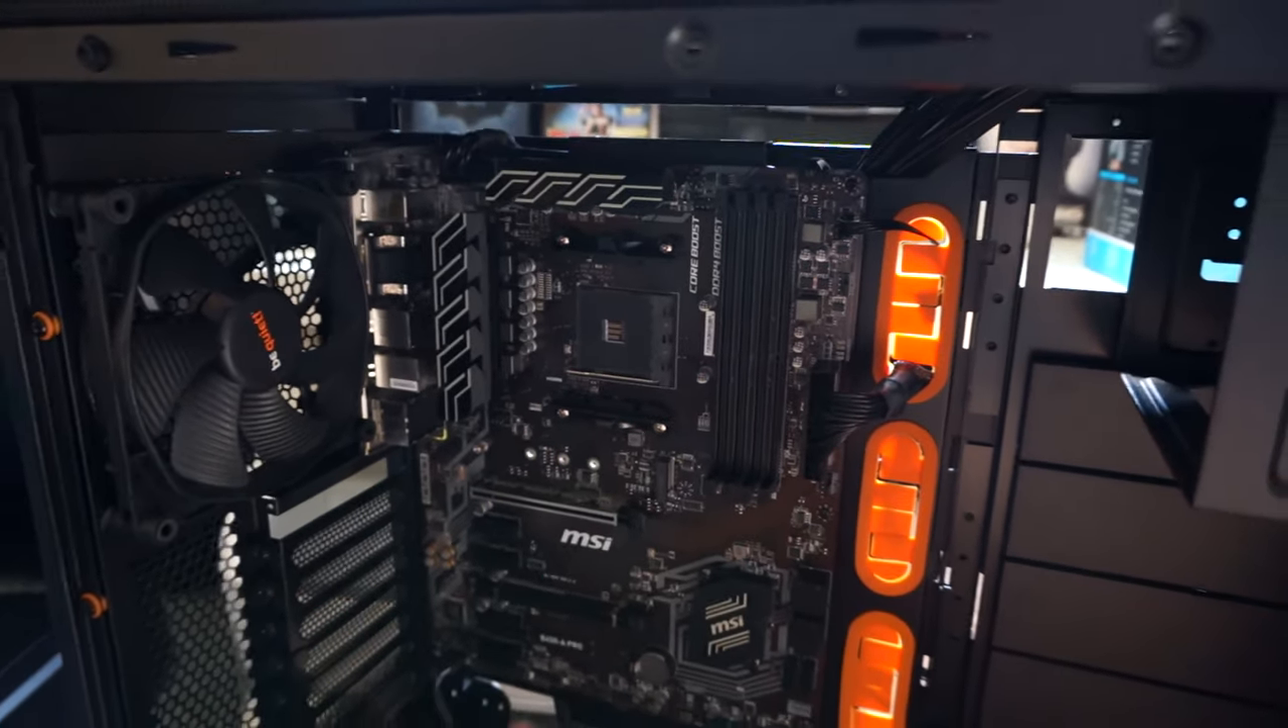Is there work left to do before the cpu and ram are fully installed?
Yes.